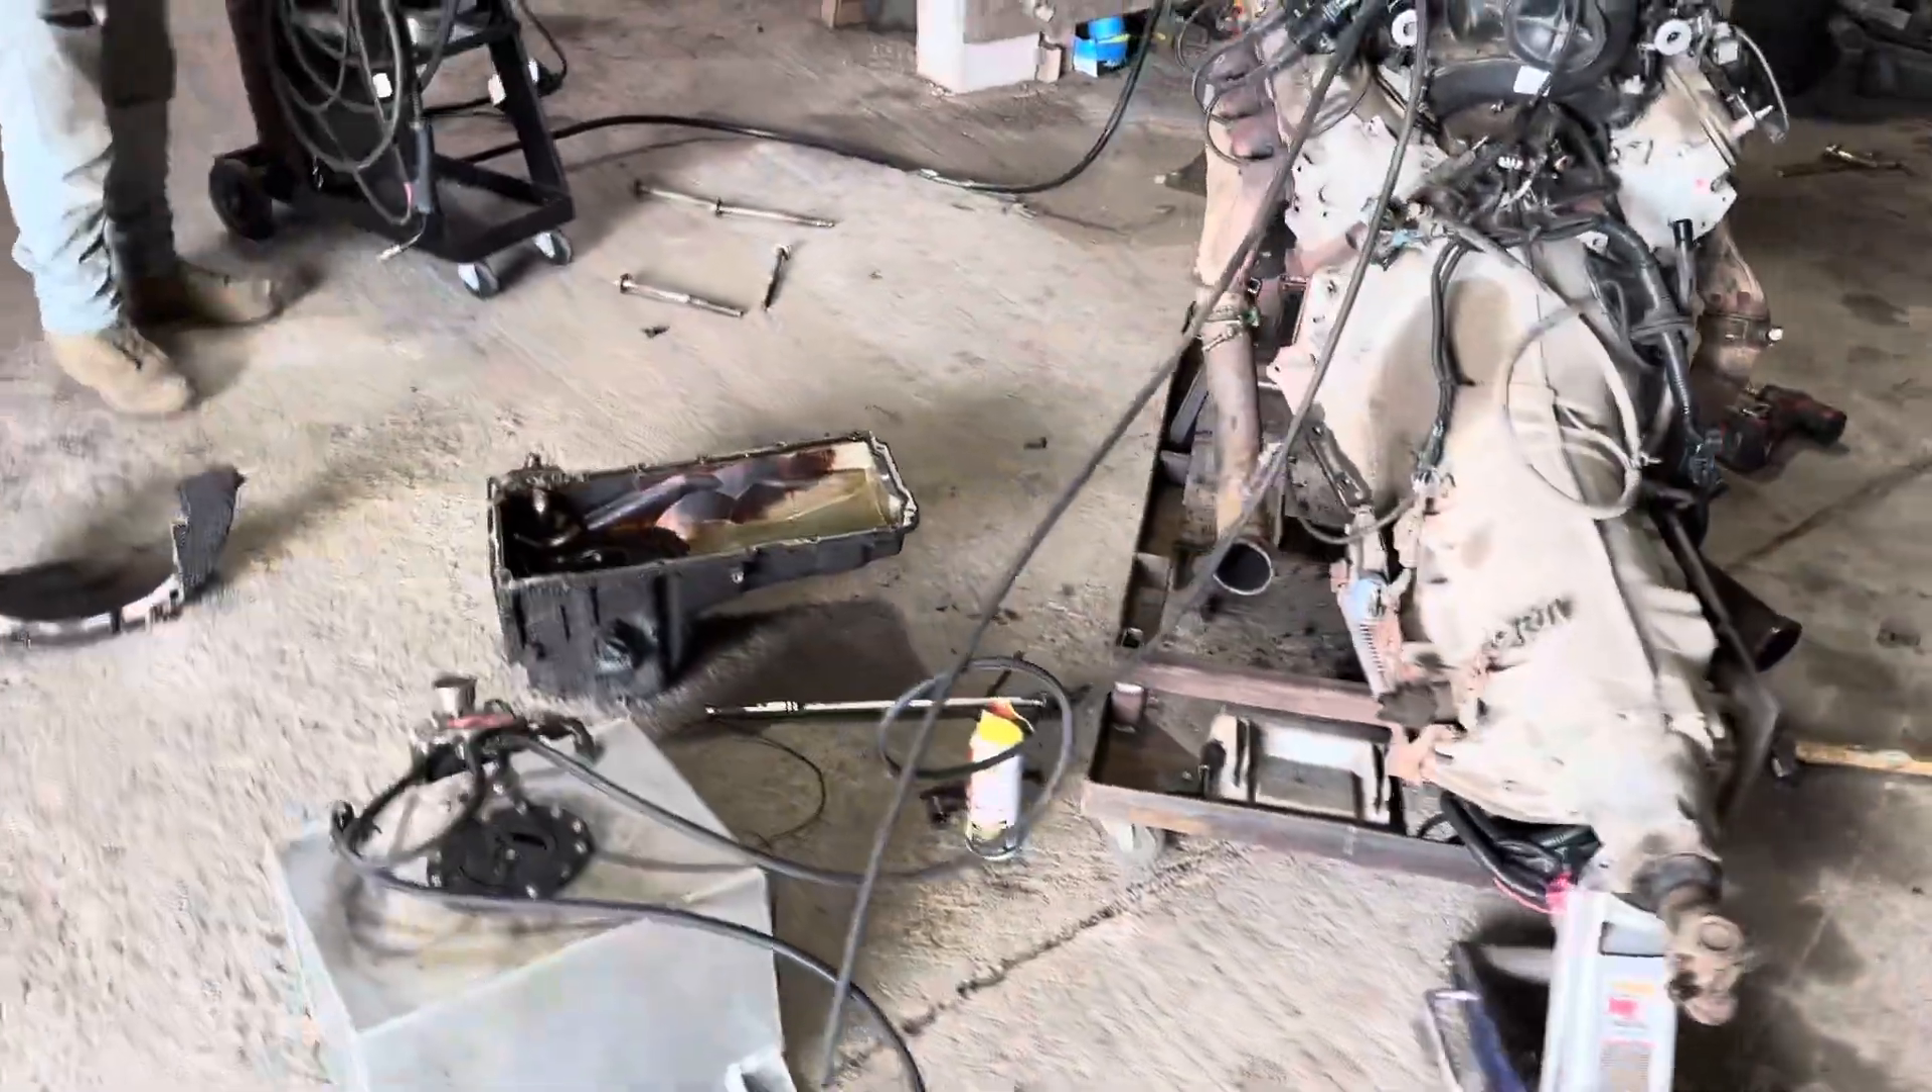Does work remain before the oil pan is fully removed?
No.